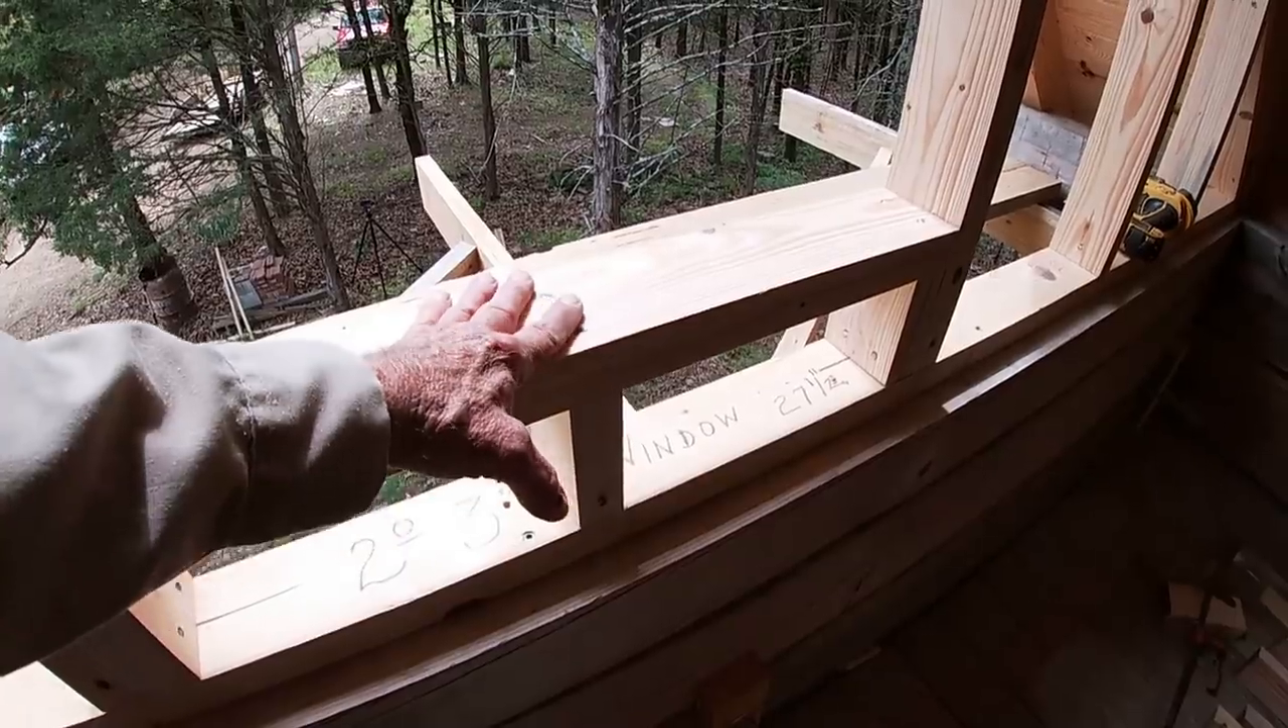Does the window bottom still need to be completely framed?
No.